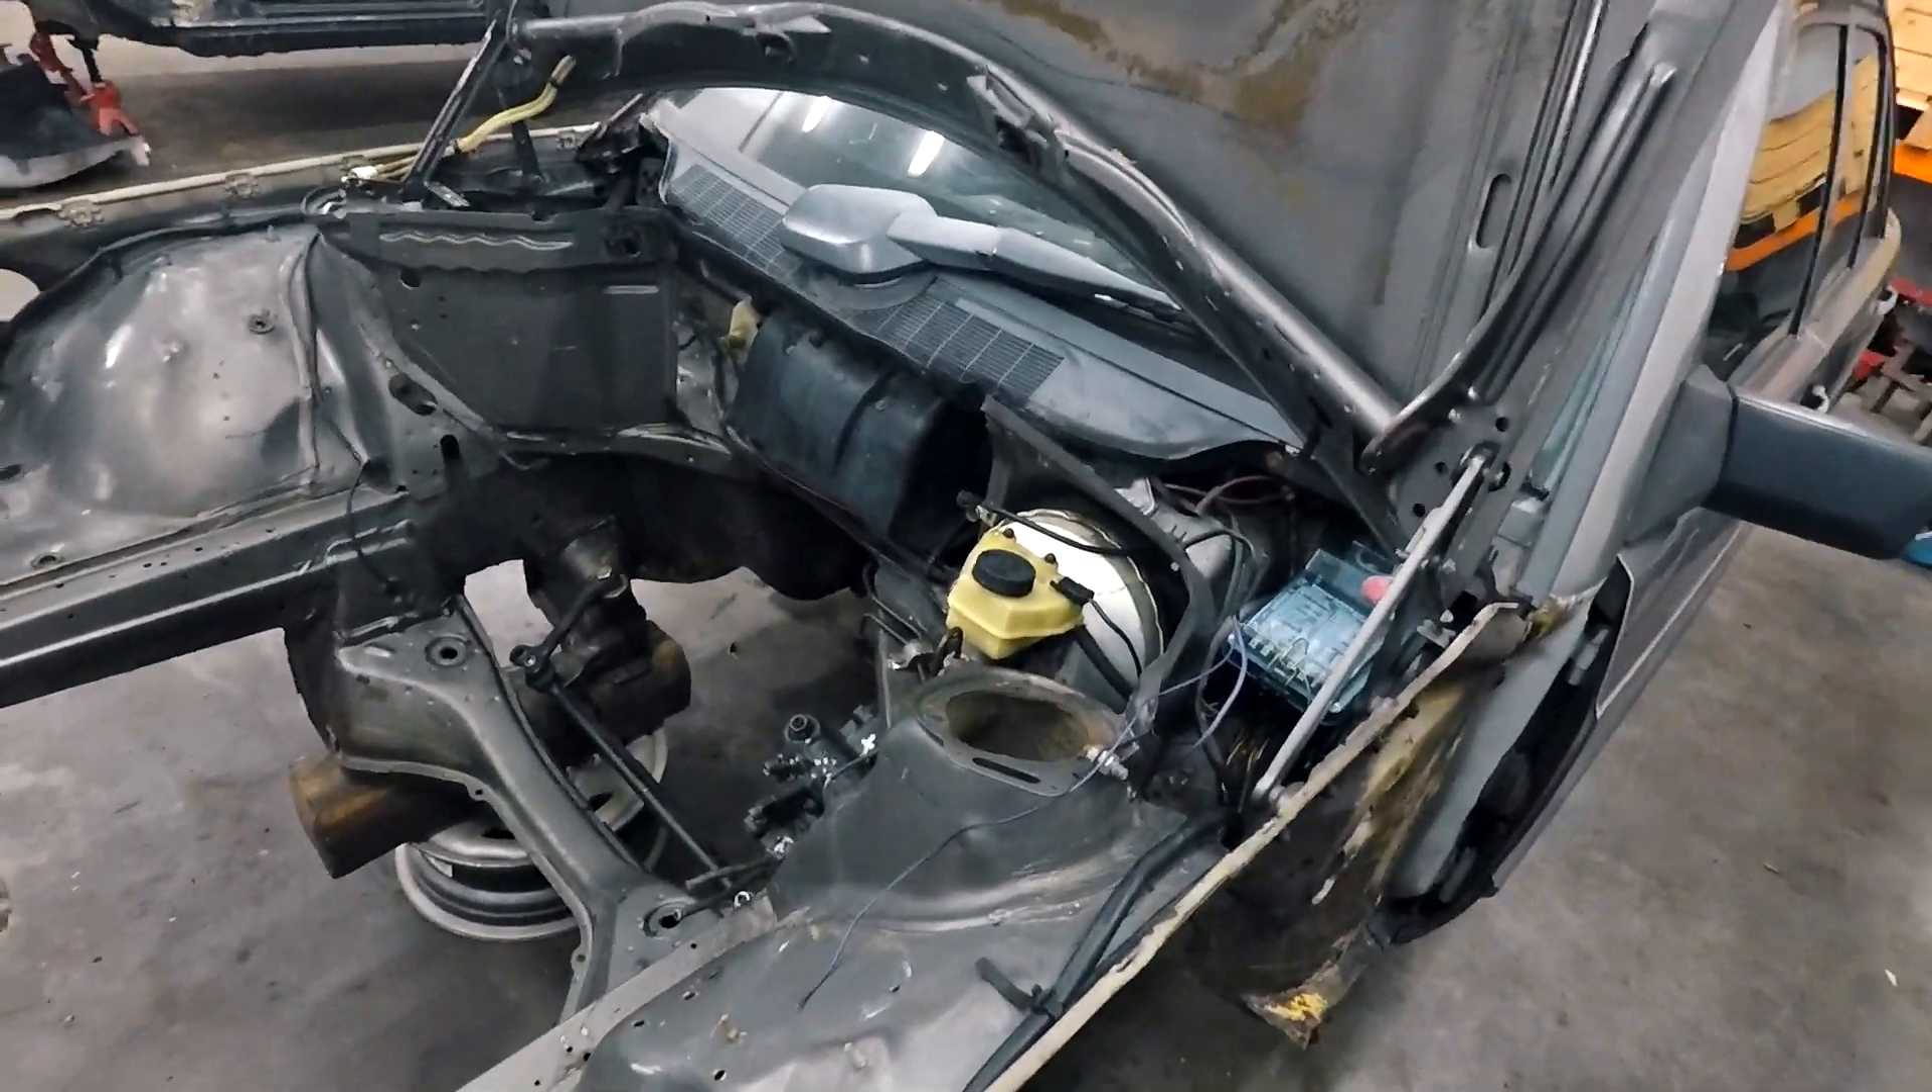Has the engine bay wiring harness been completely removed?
No.